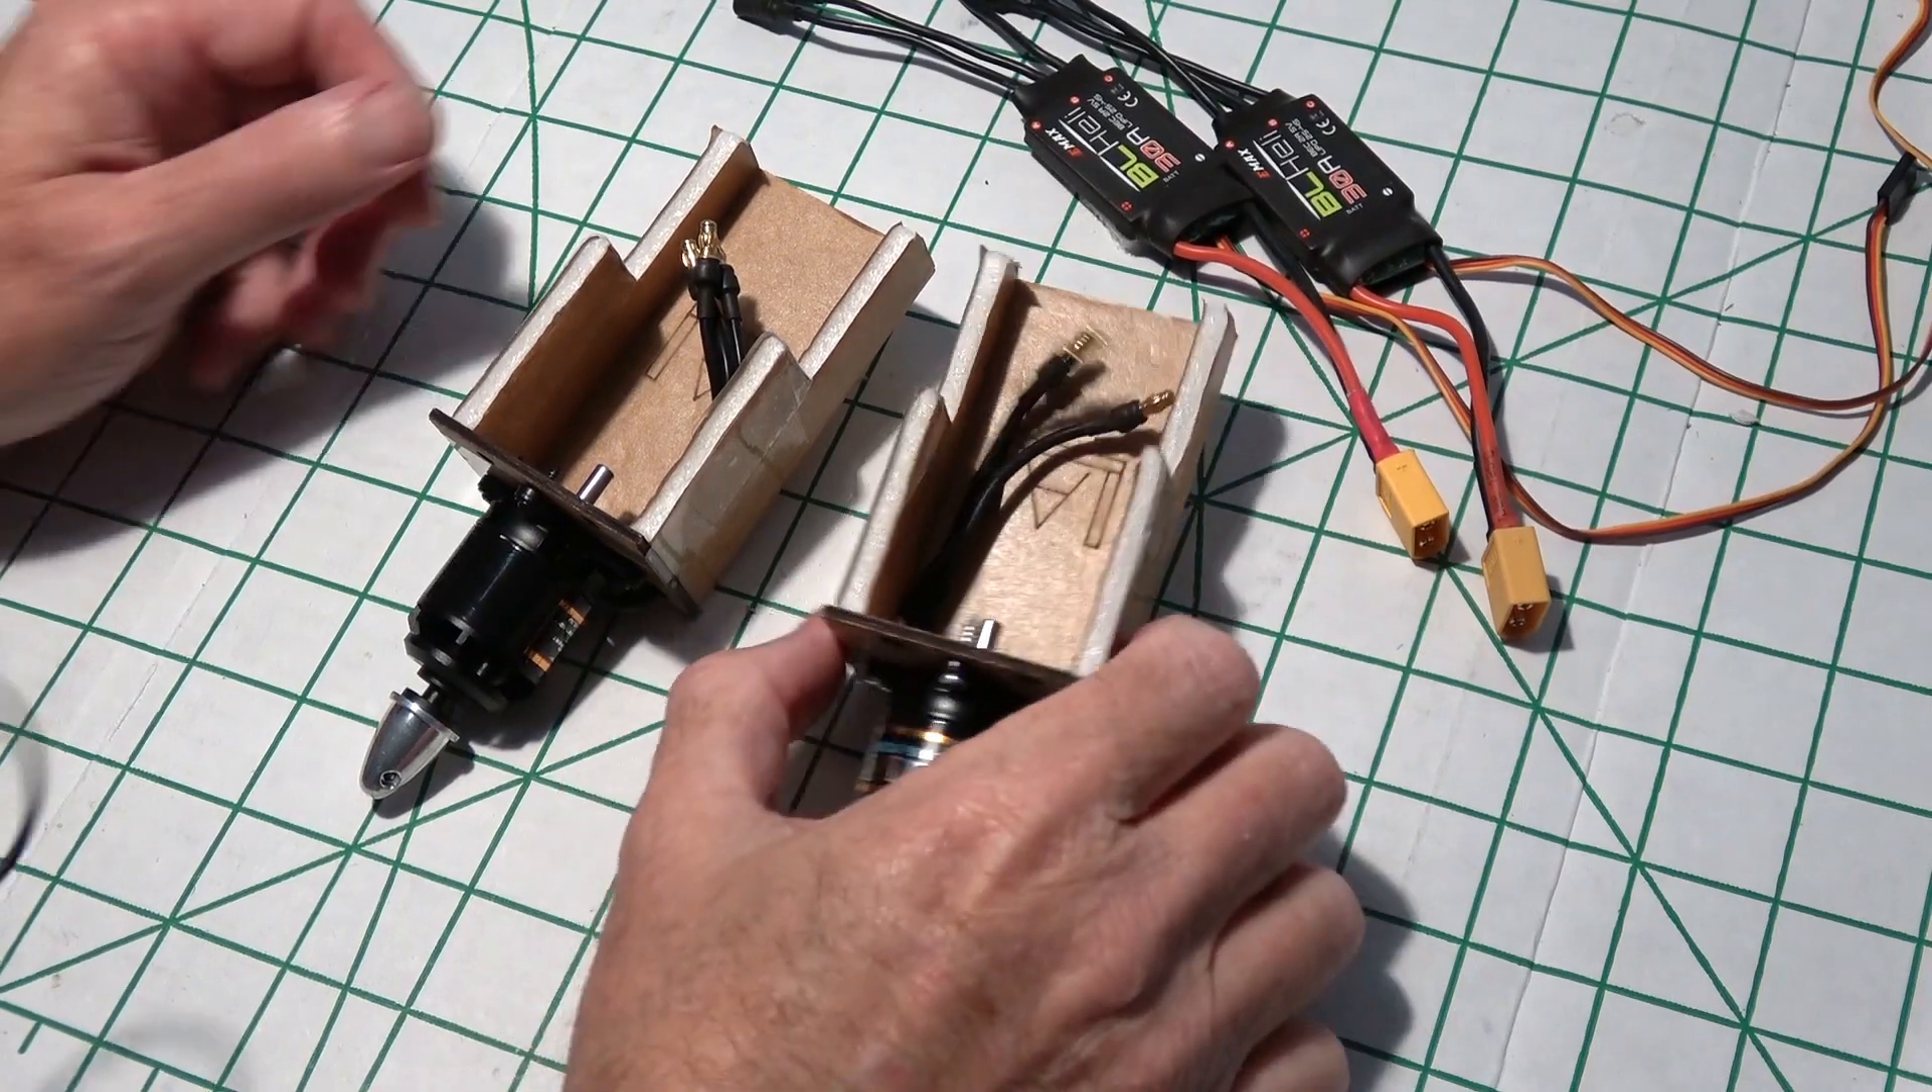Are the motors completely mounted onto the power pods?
Yes.